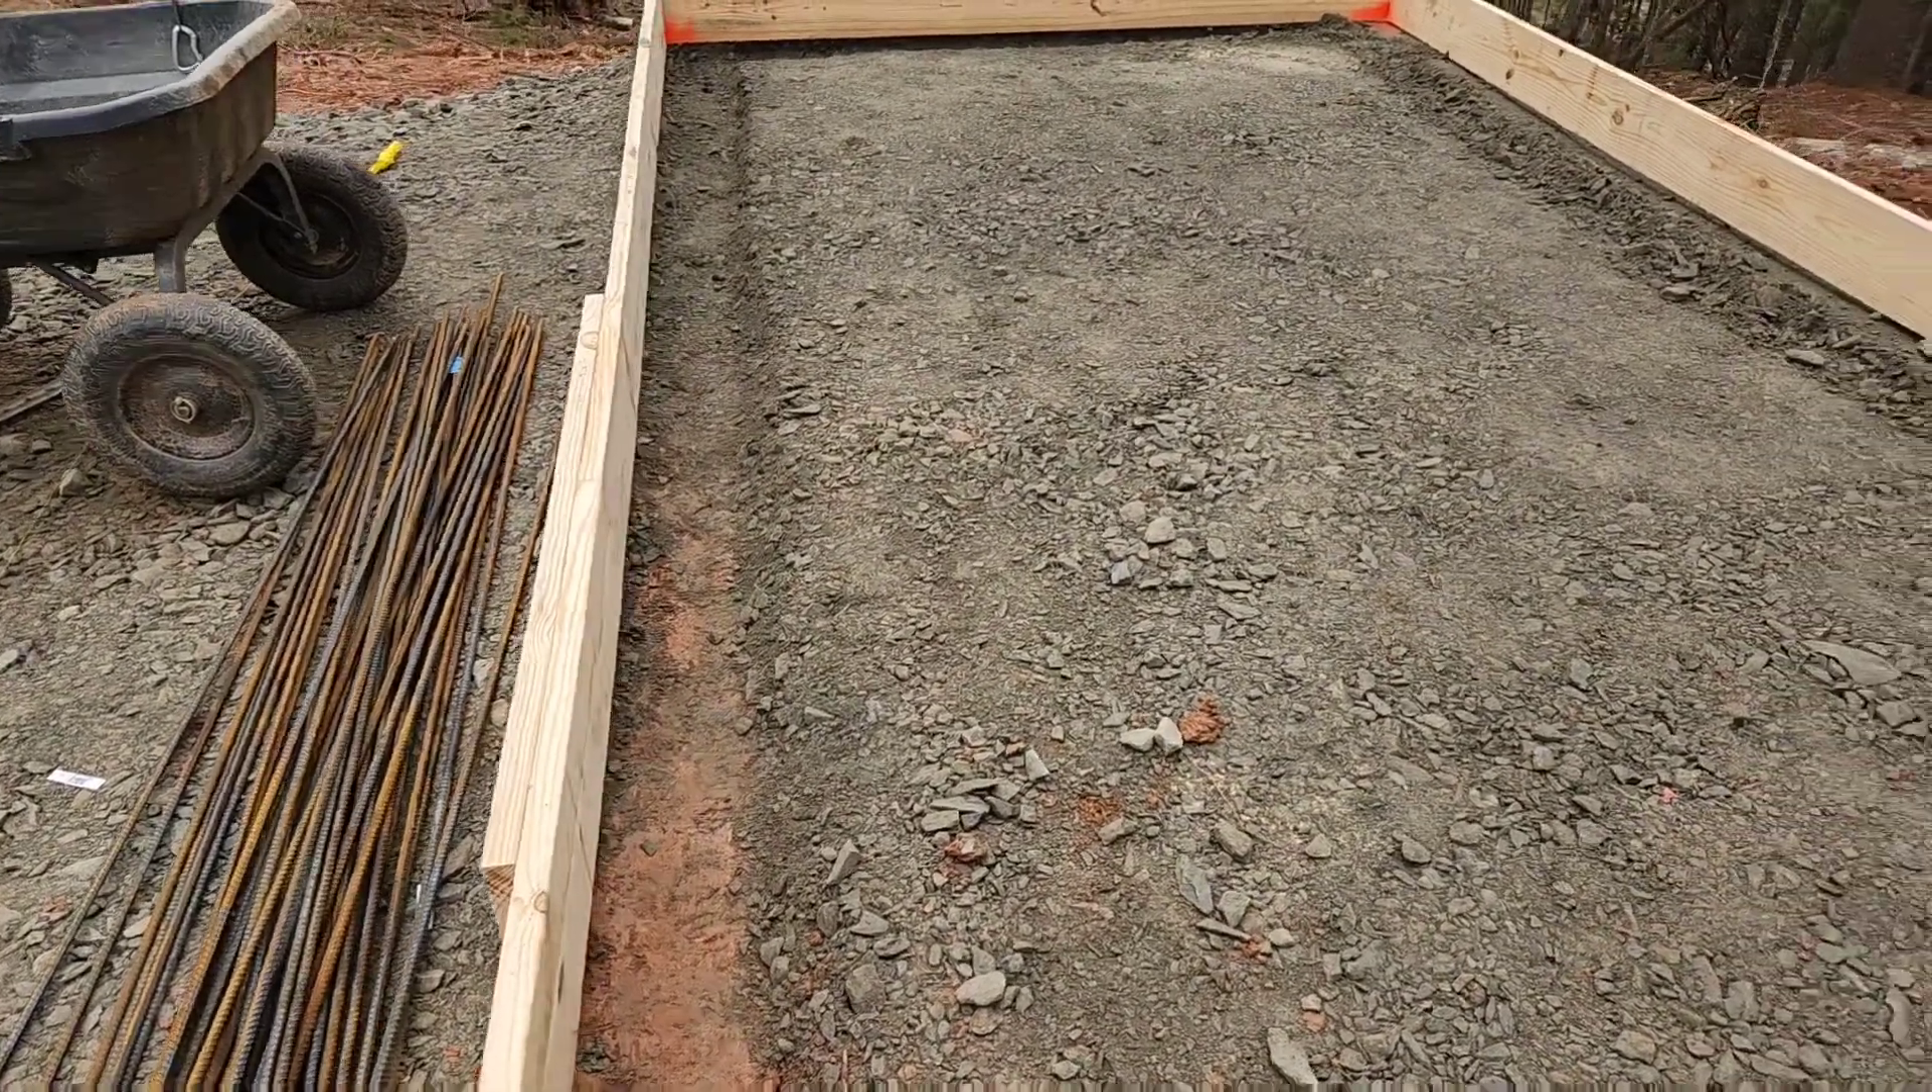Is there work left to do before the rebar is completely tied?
Yes.